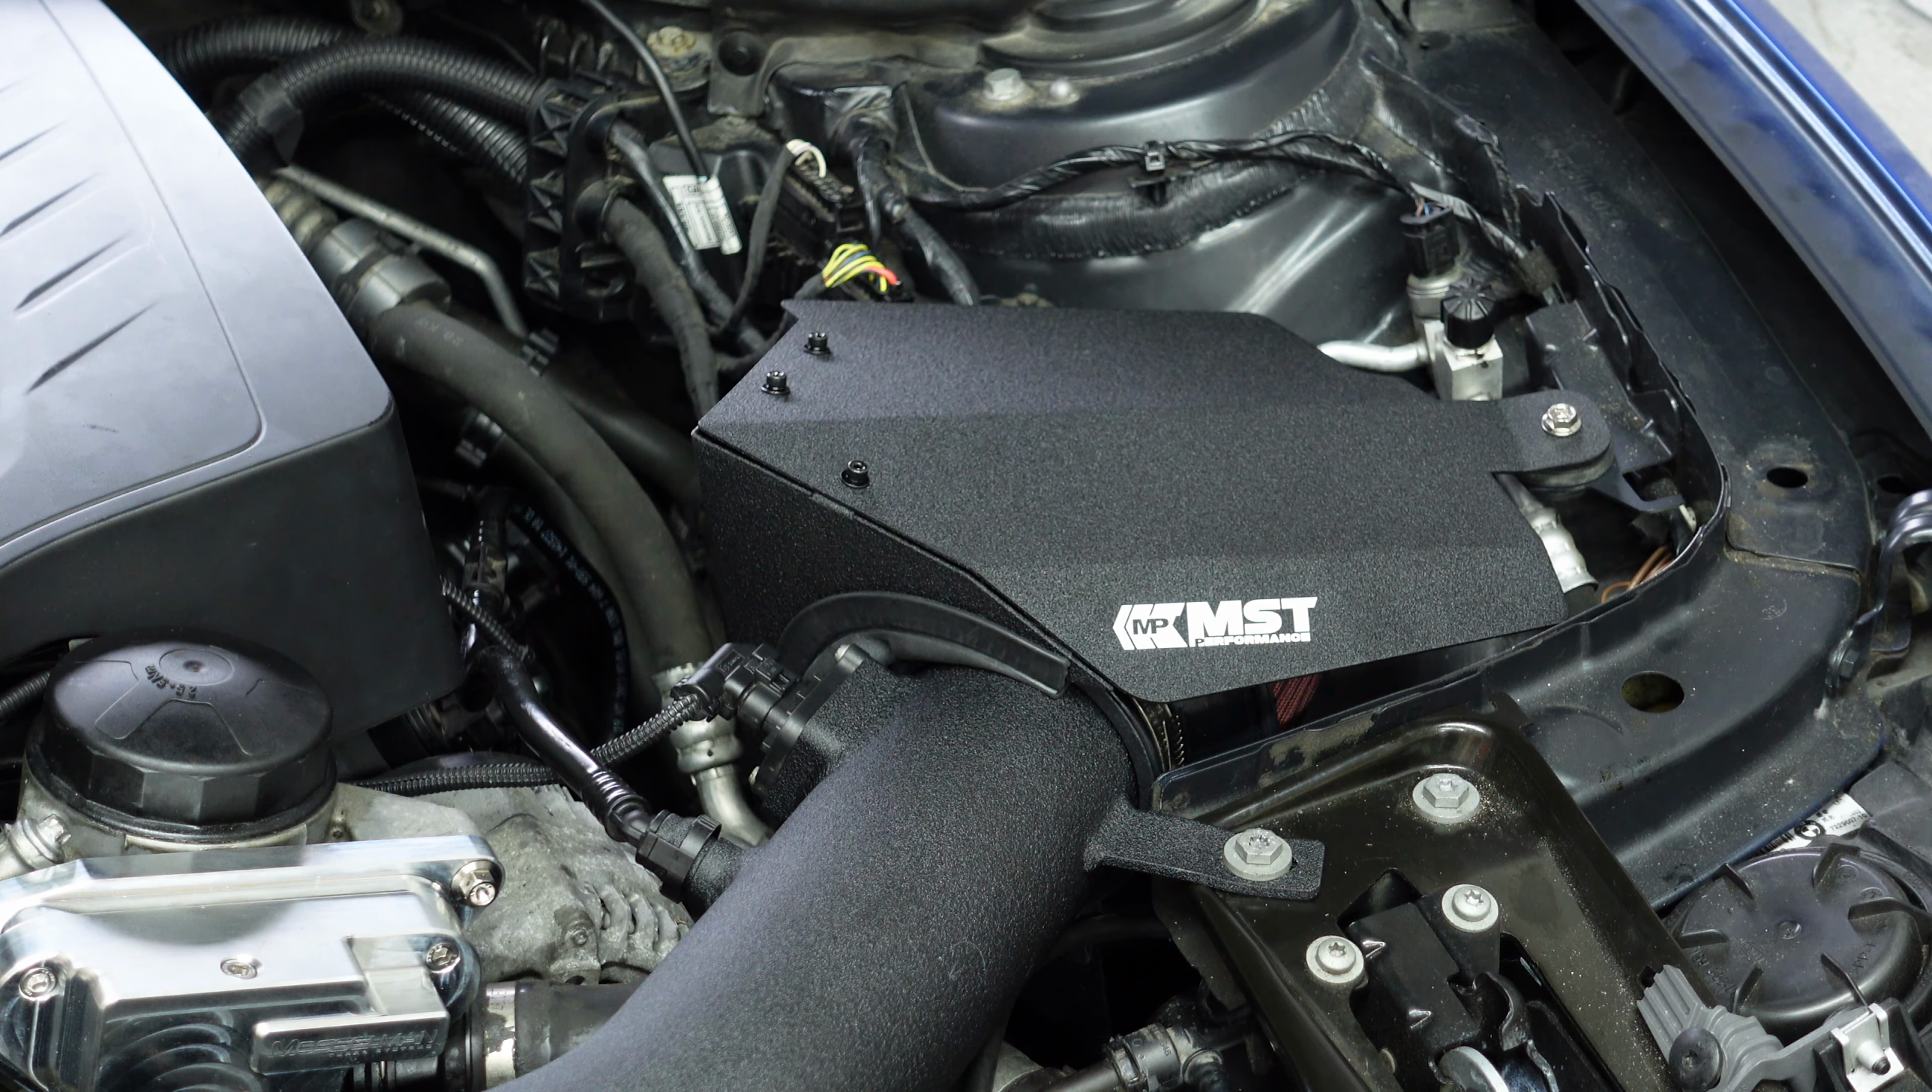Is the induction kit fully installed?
Yes.